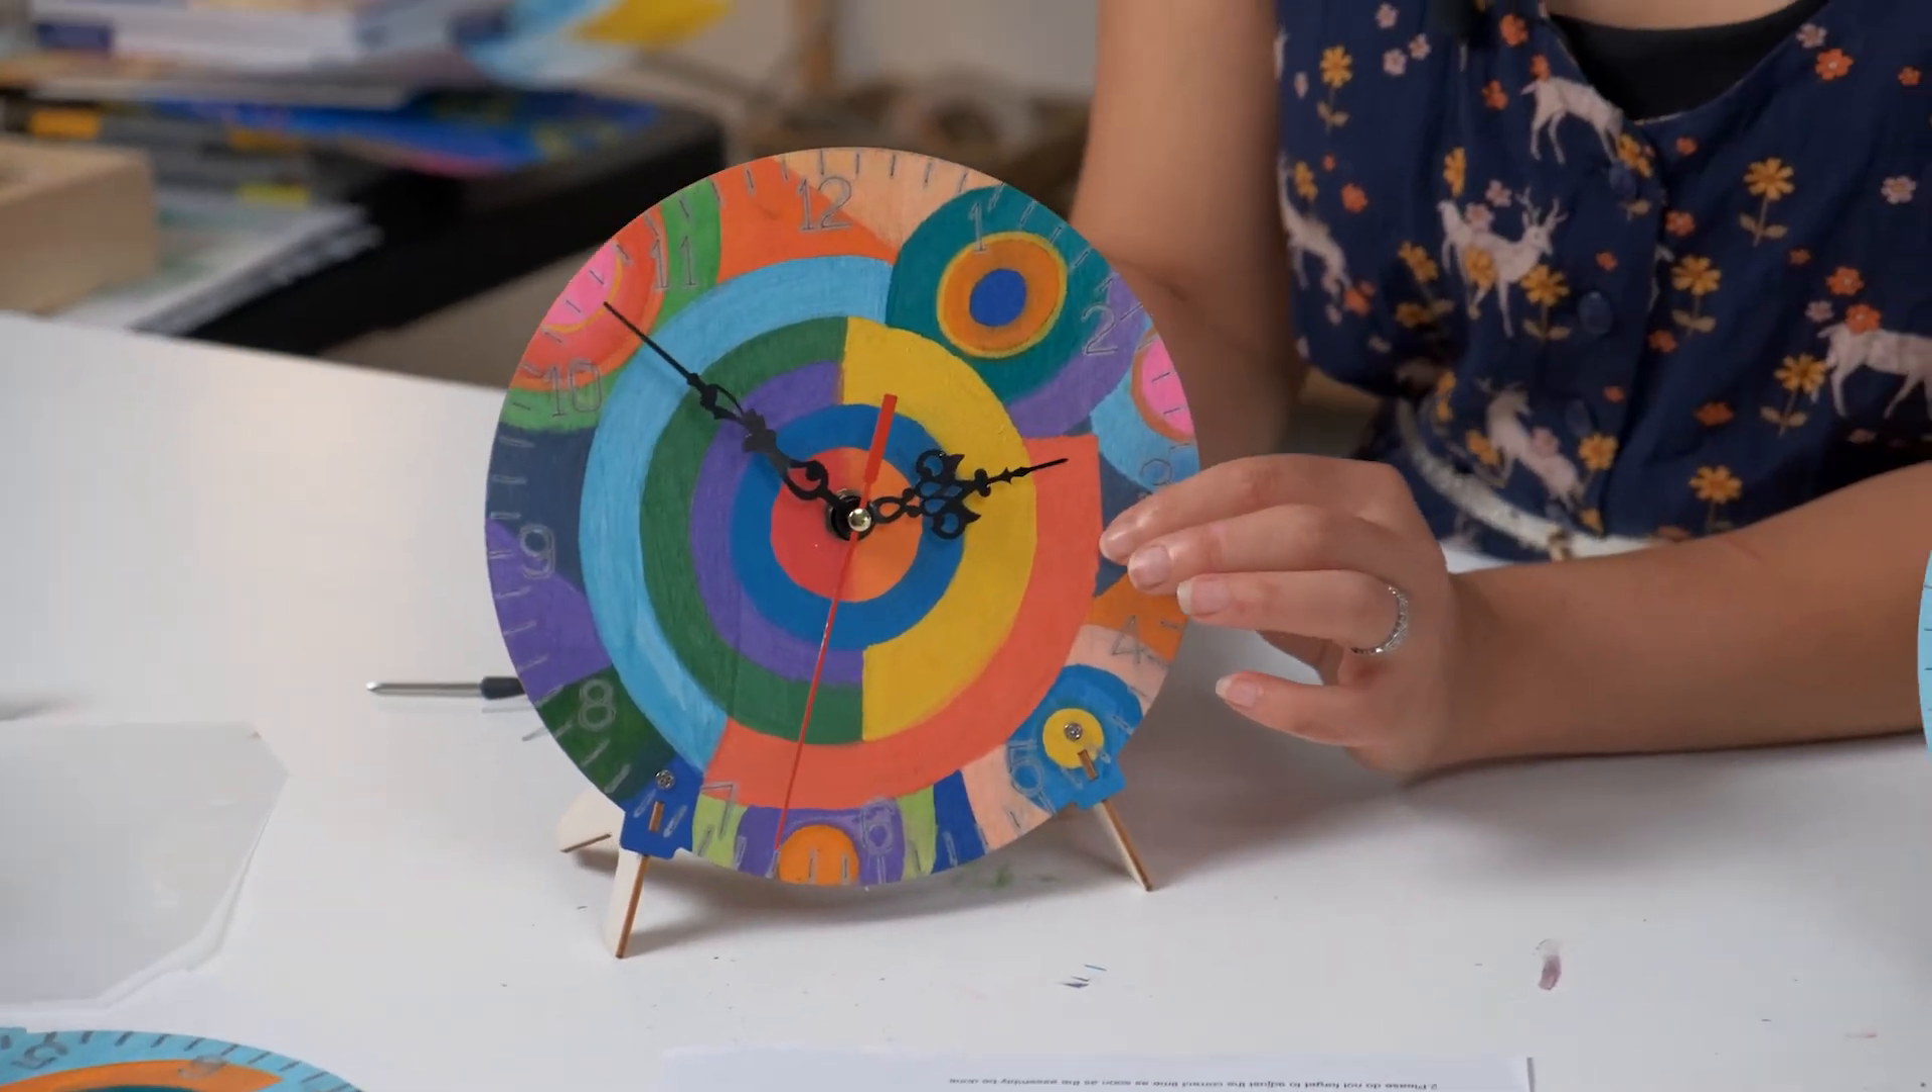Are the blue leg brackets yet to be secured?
No.